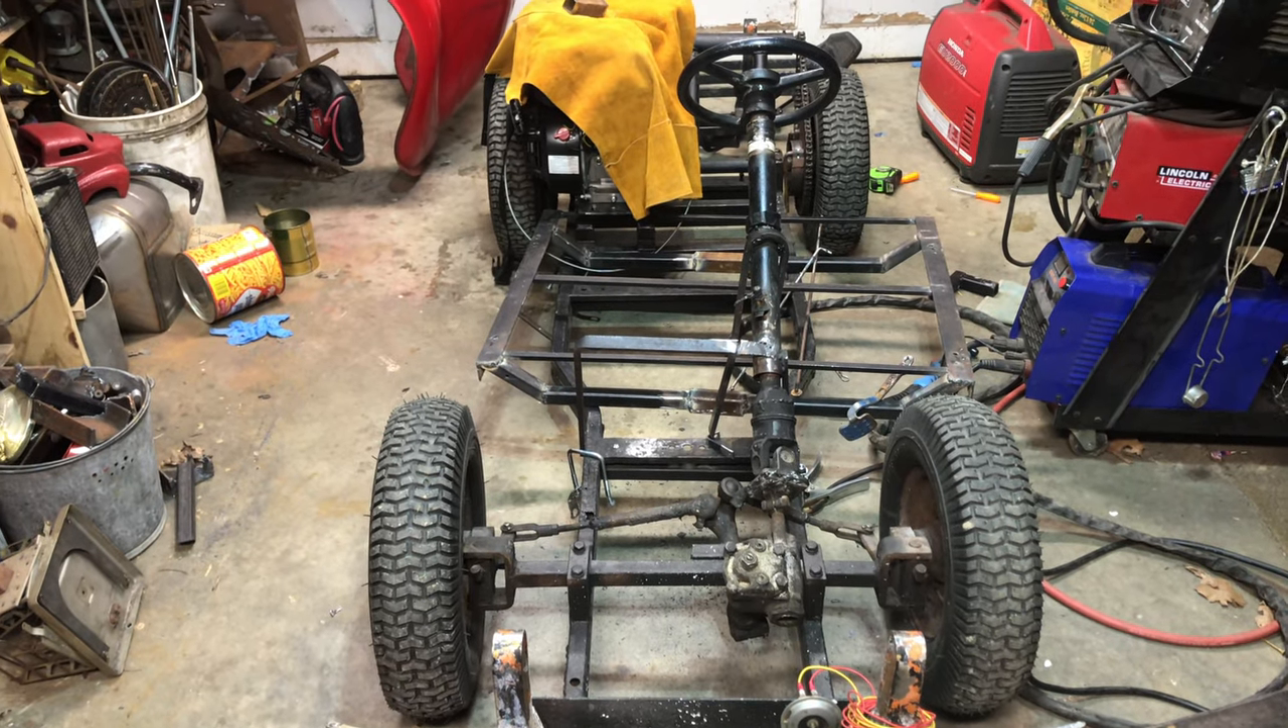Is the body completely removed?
Yes.